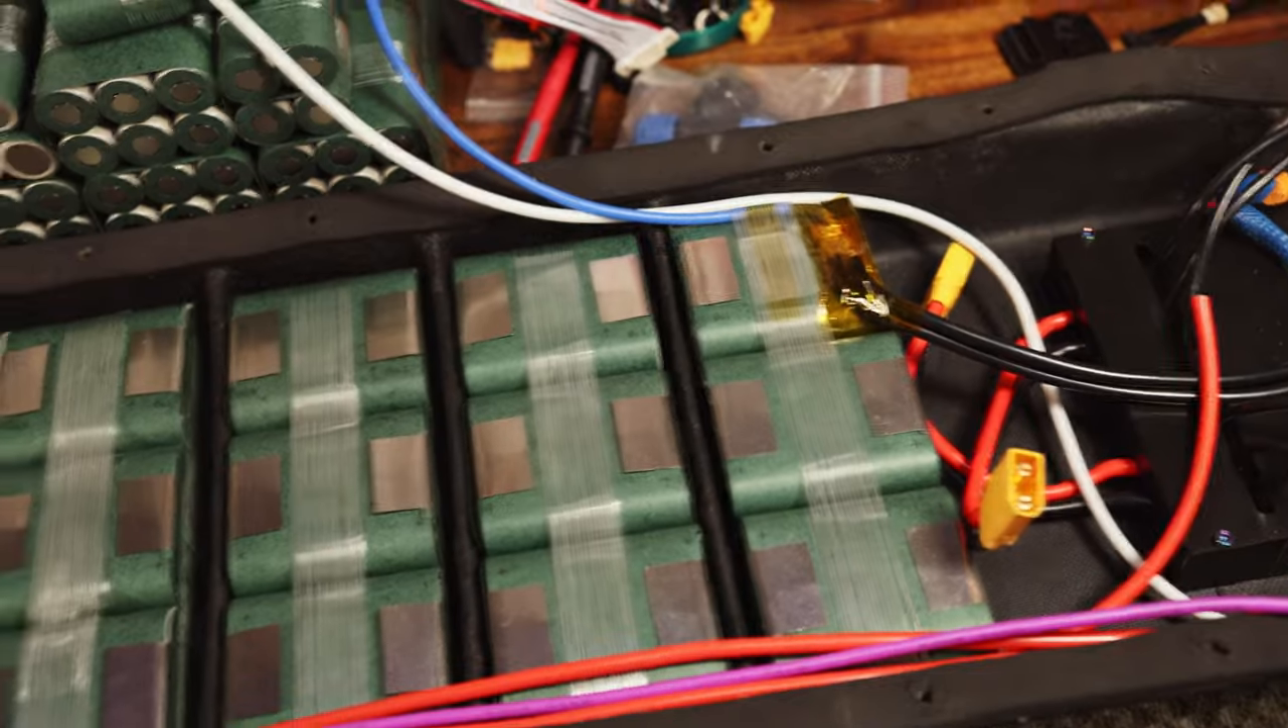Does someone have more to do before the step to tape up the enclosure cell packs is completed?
No.